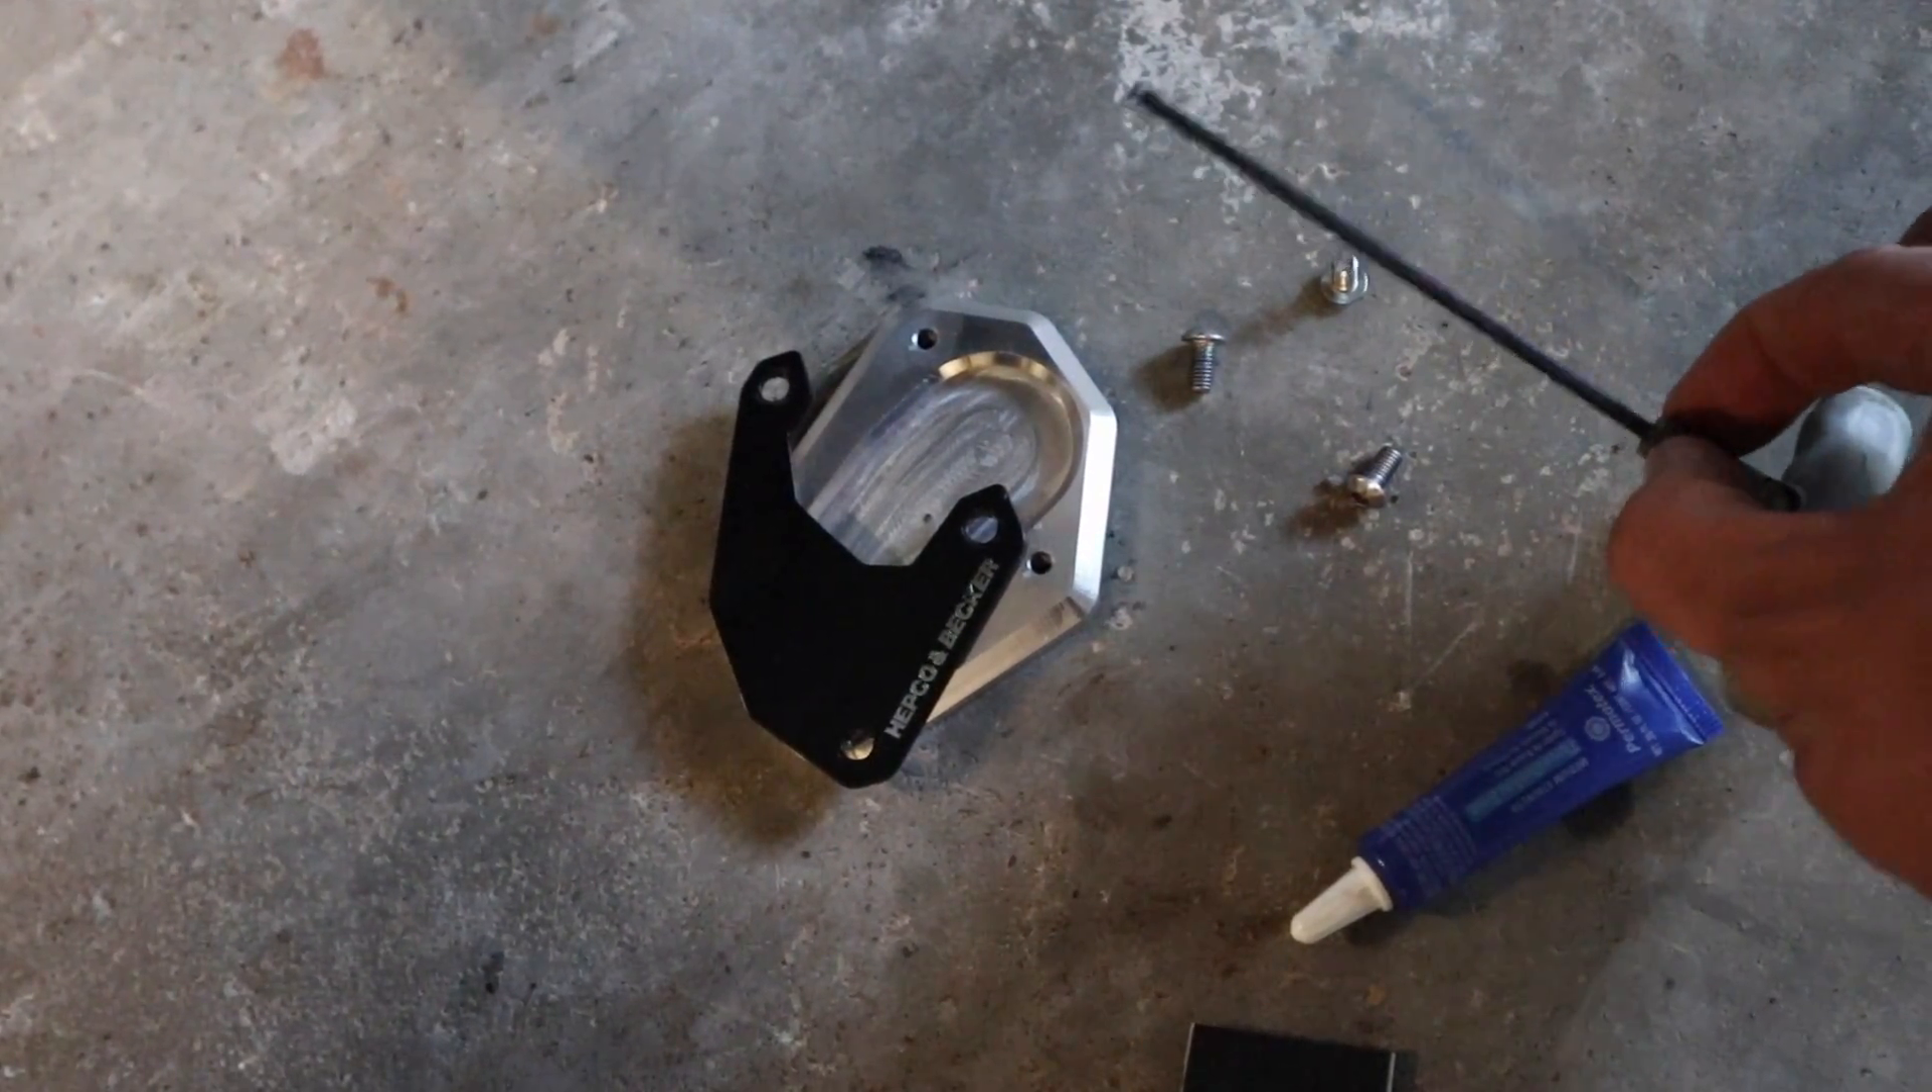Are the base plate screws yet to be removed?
No.